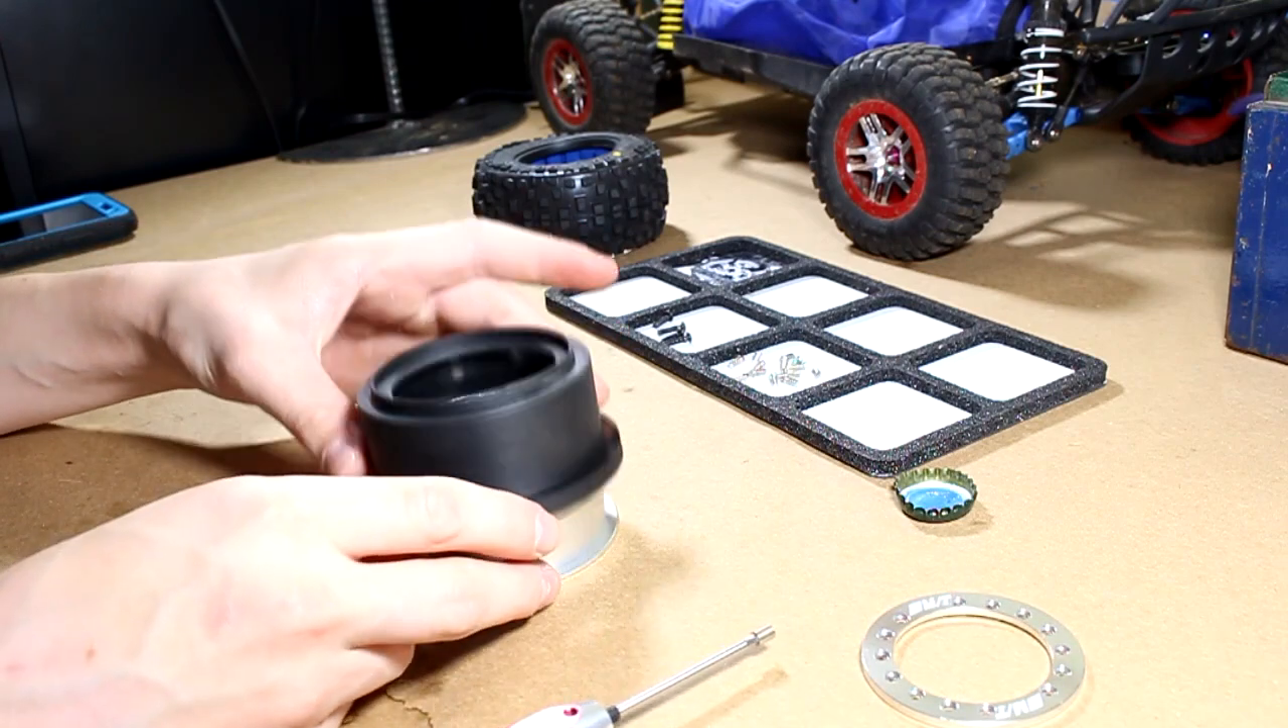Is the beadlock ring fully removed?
Yes.